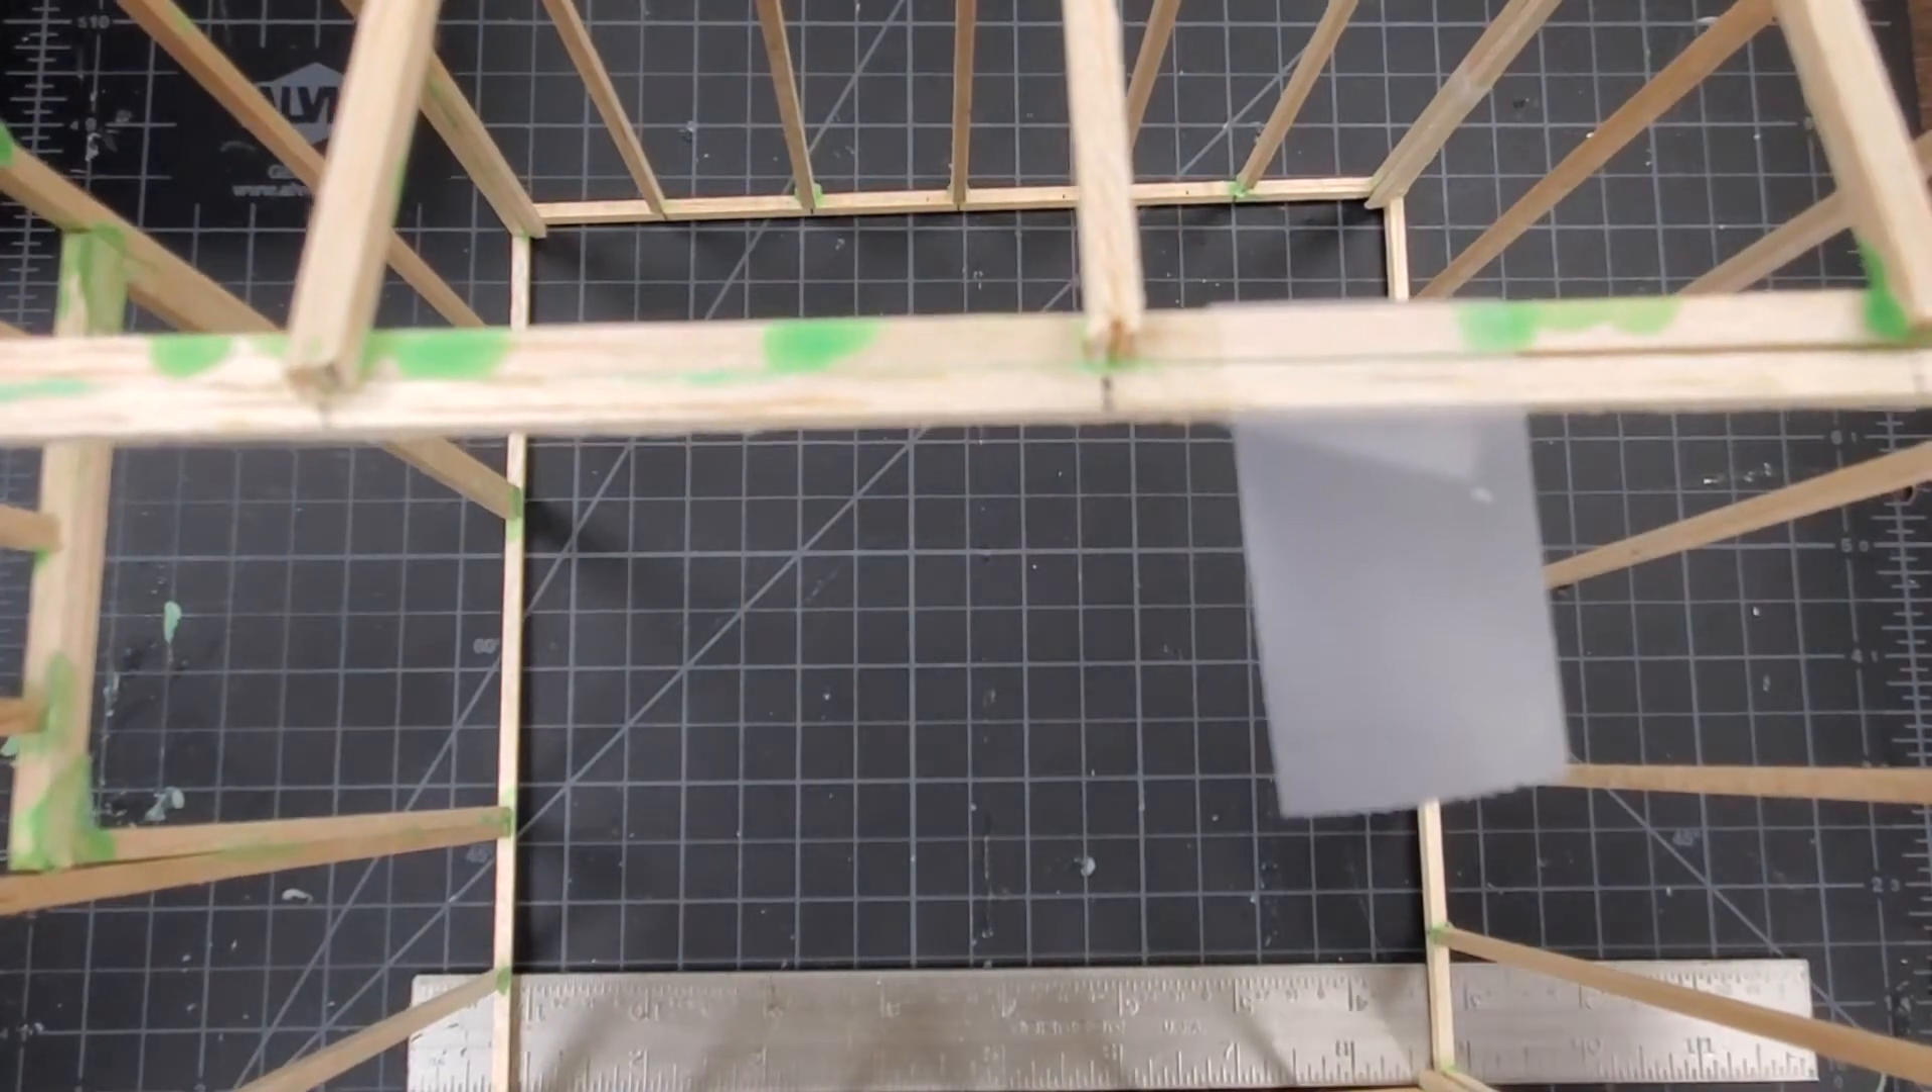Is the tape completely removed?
No.